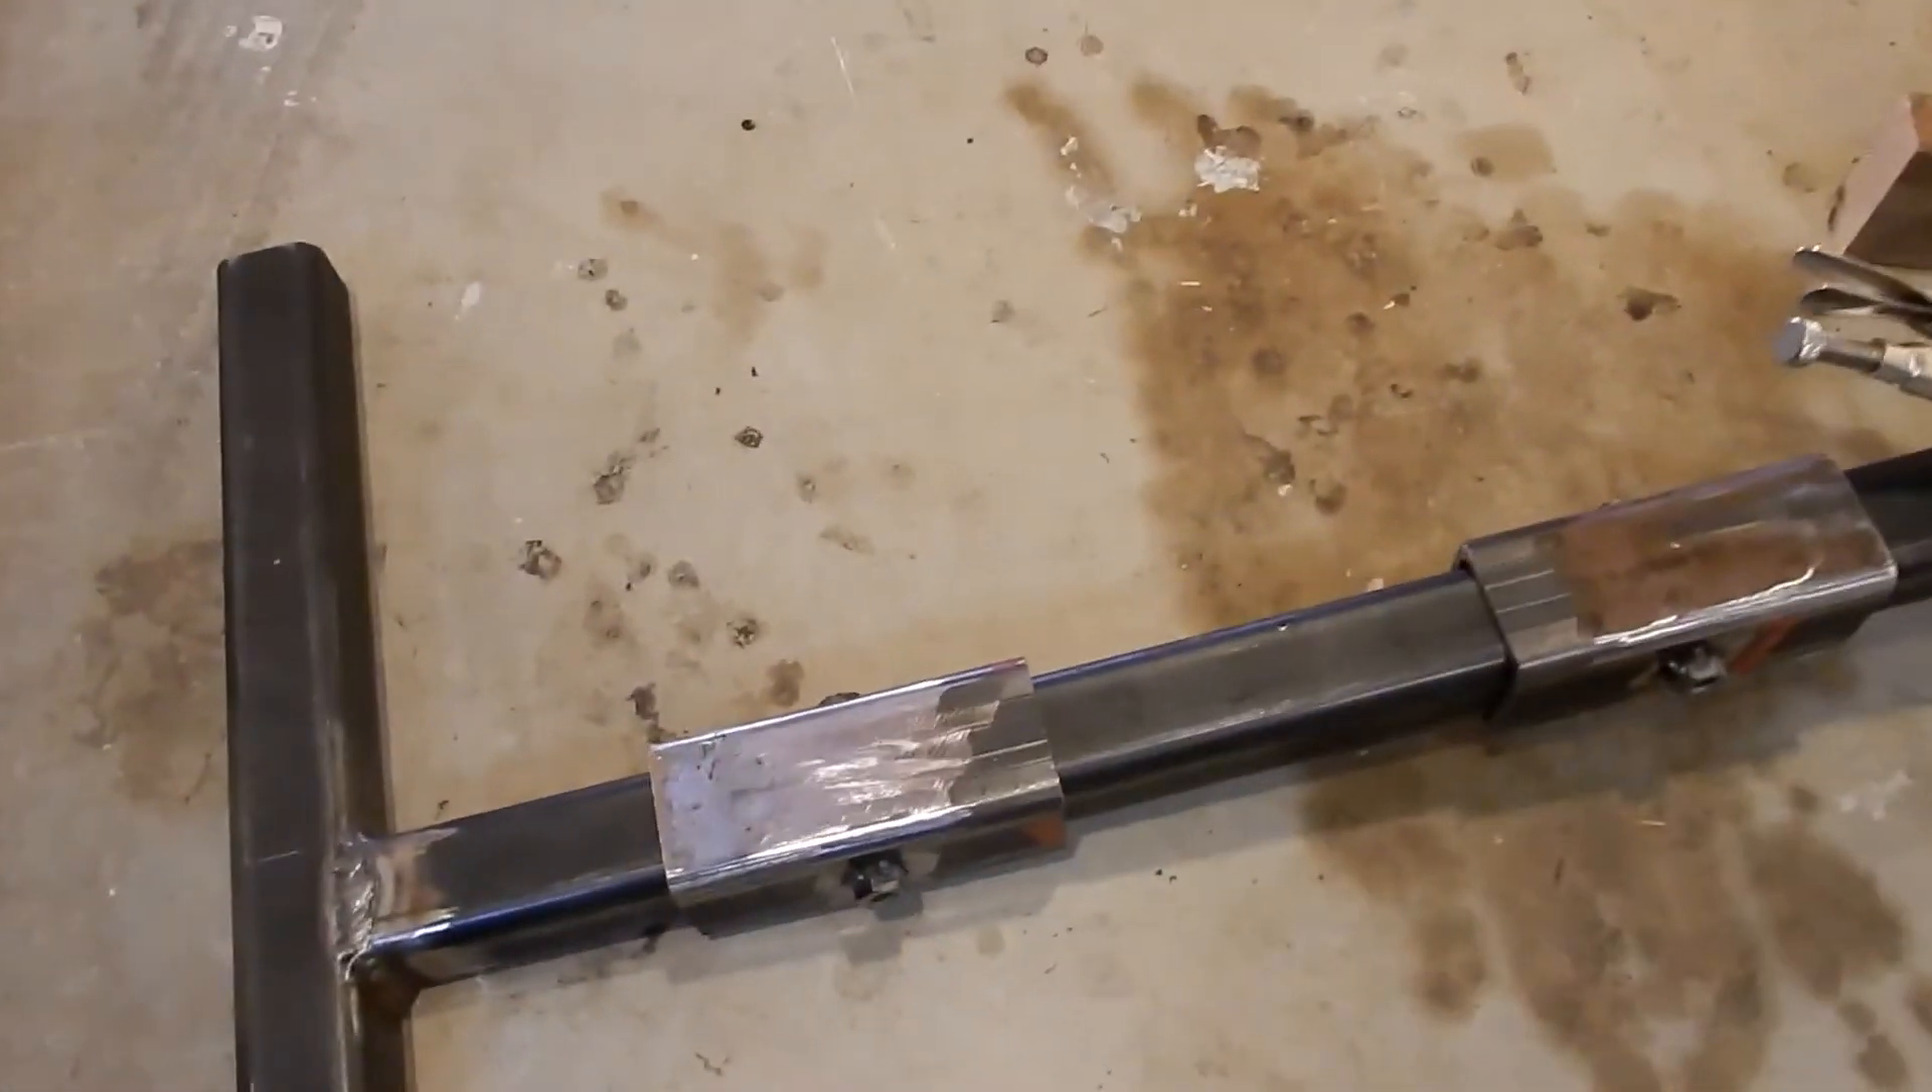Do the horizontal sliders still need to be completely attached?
No.